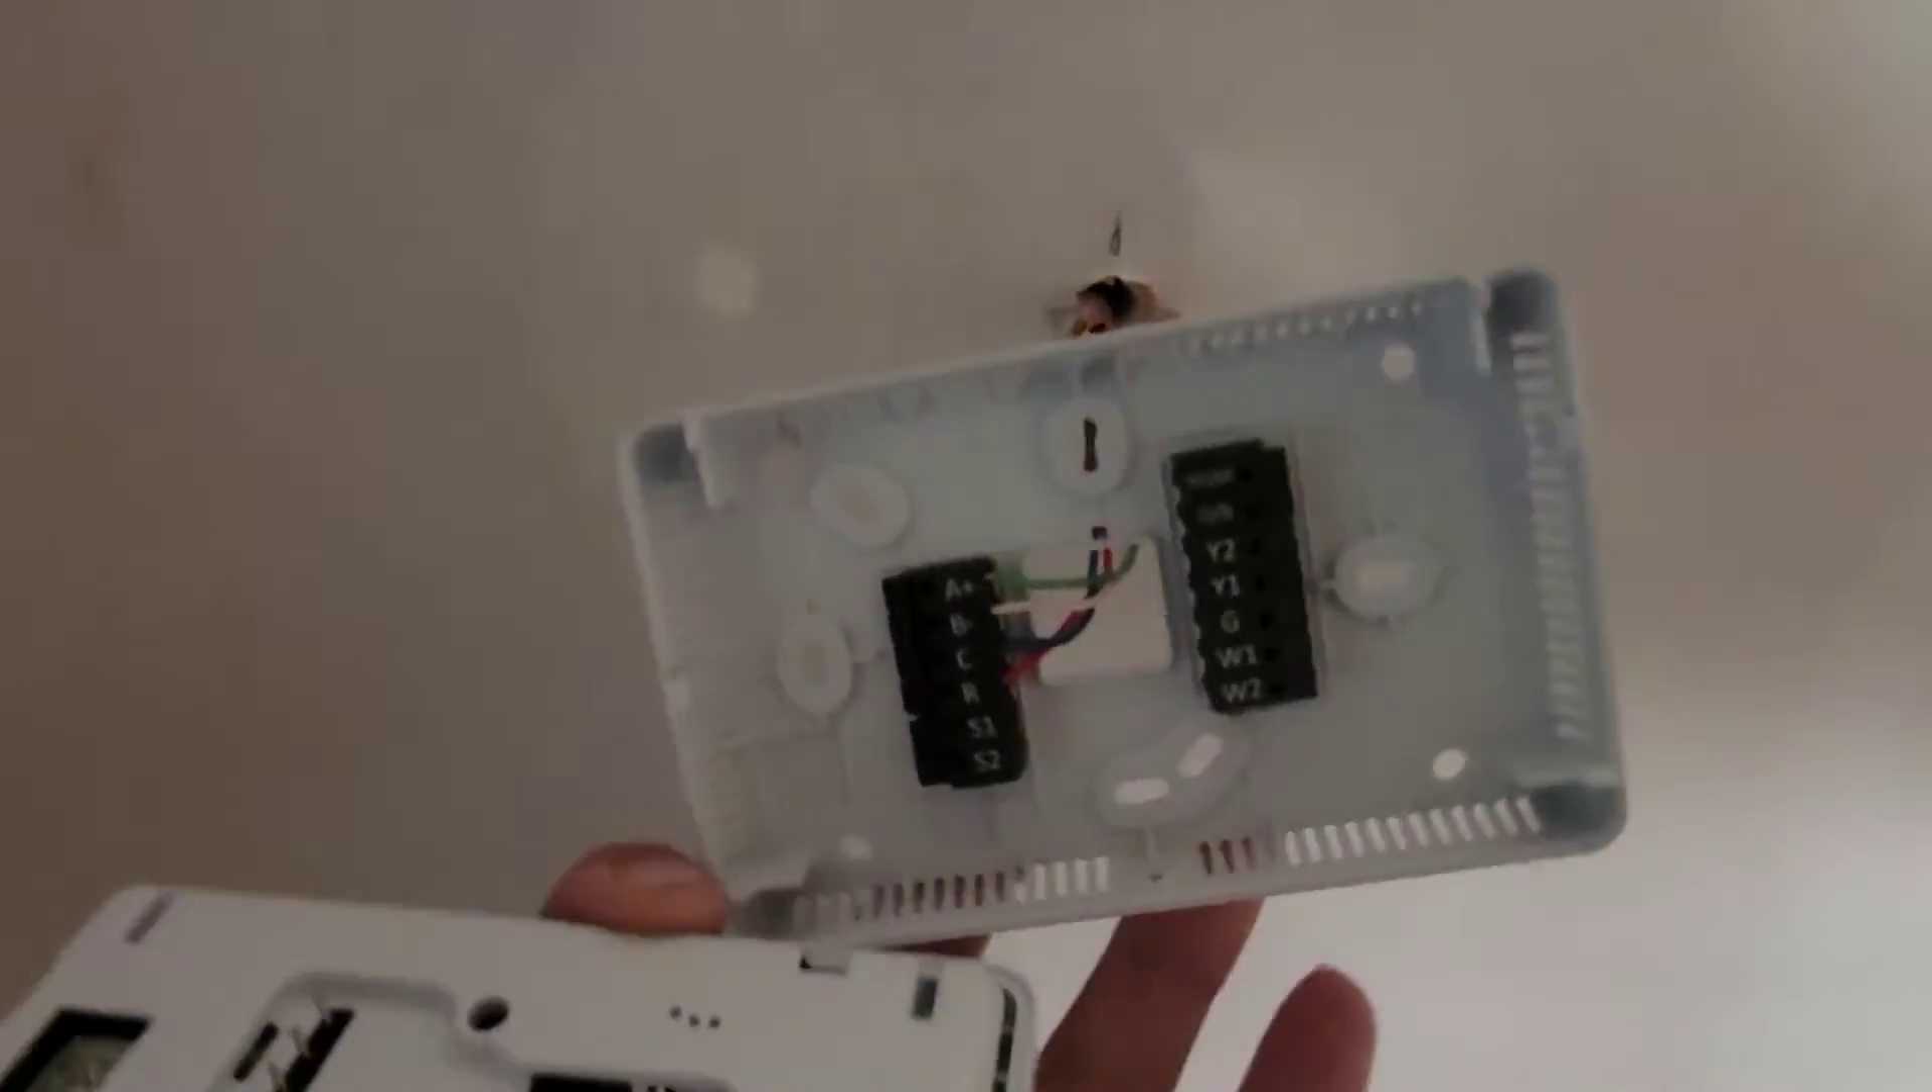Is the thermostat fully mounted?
No.